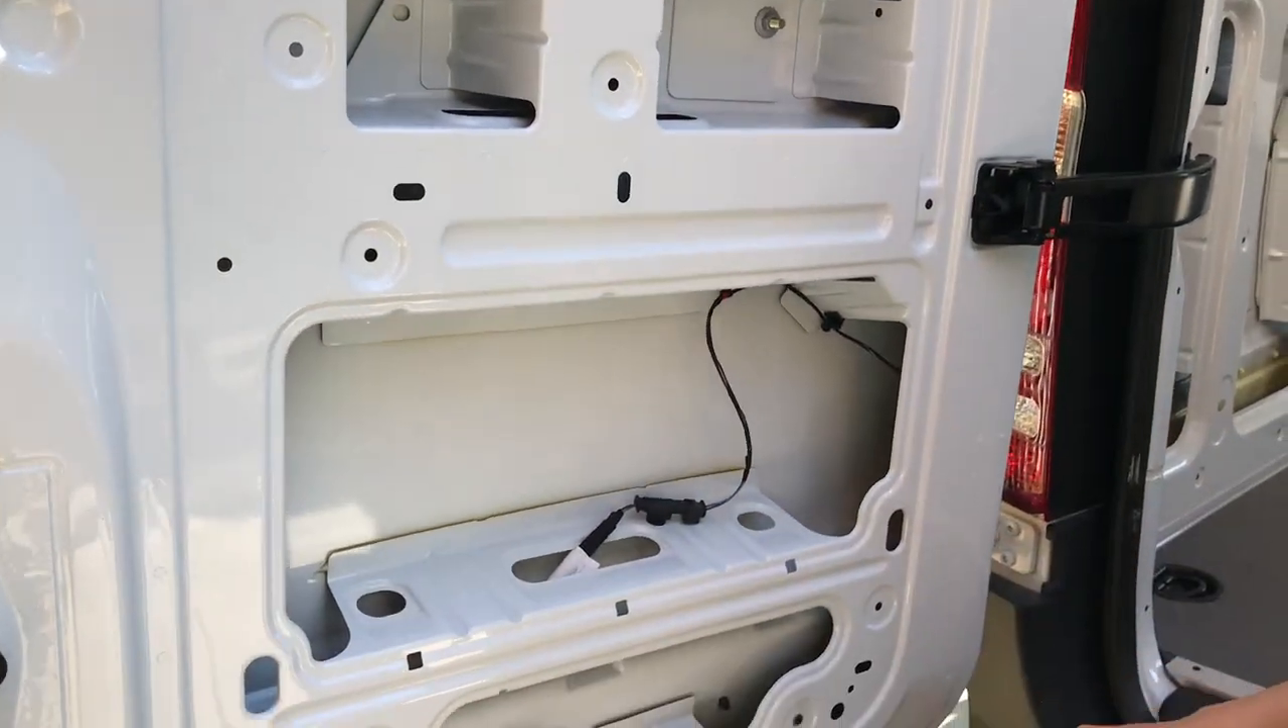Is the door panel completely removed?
Yes.